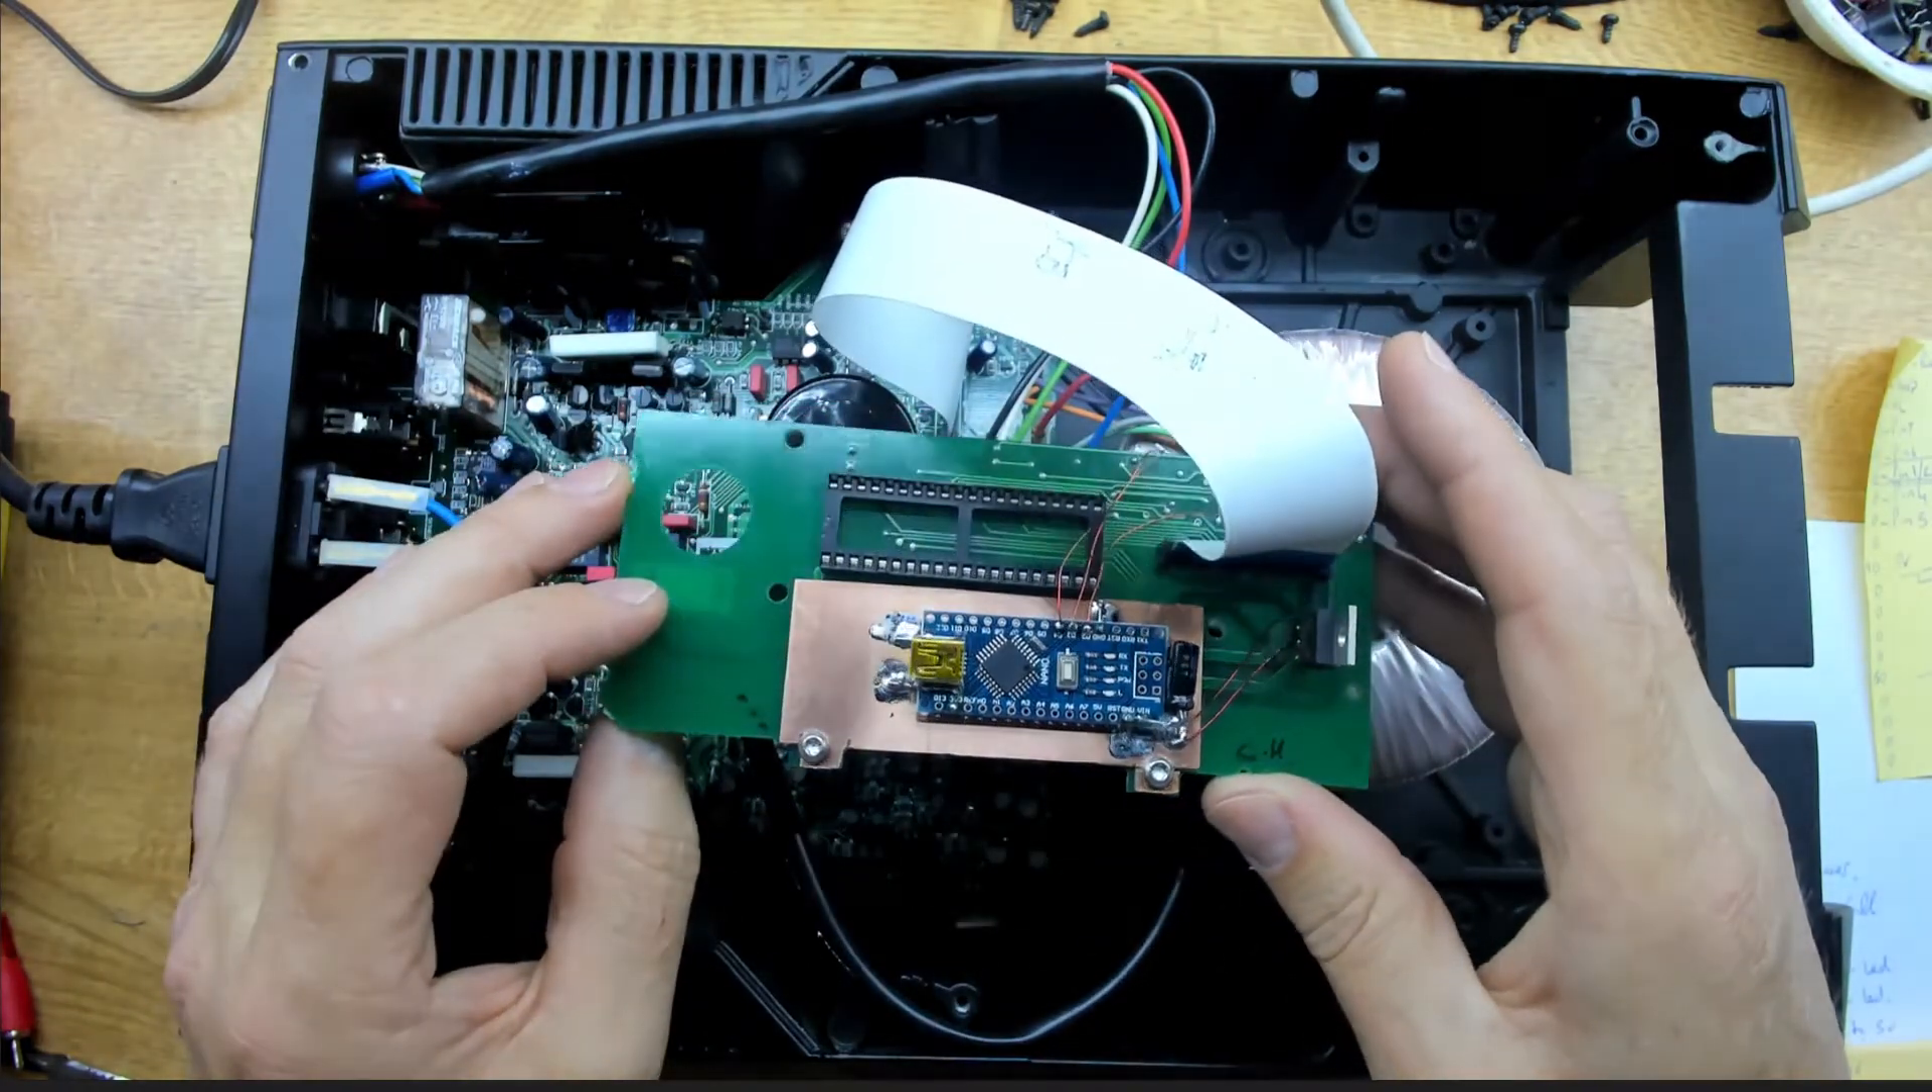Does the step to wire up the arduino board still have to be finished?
No.